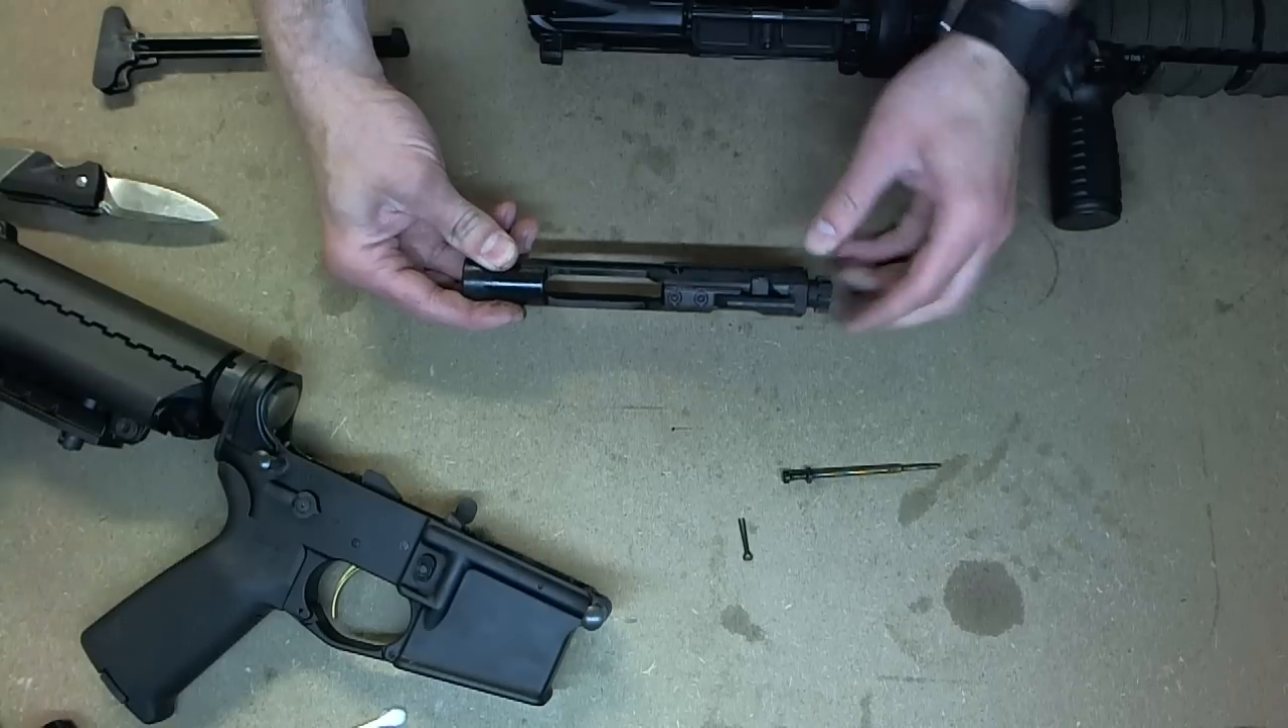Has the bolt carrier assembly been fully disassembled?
No.